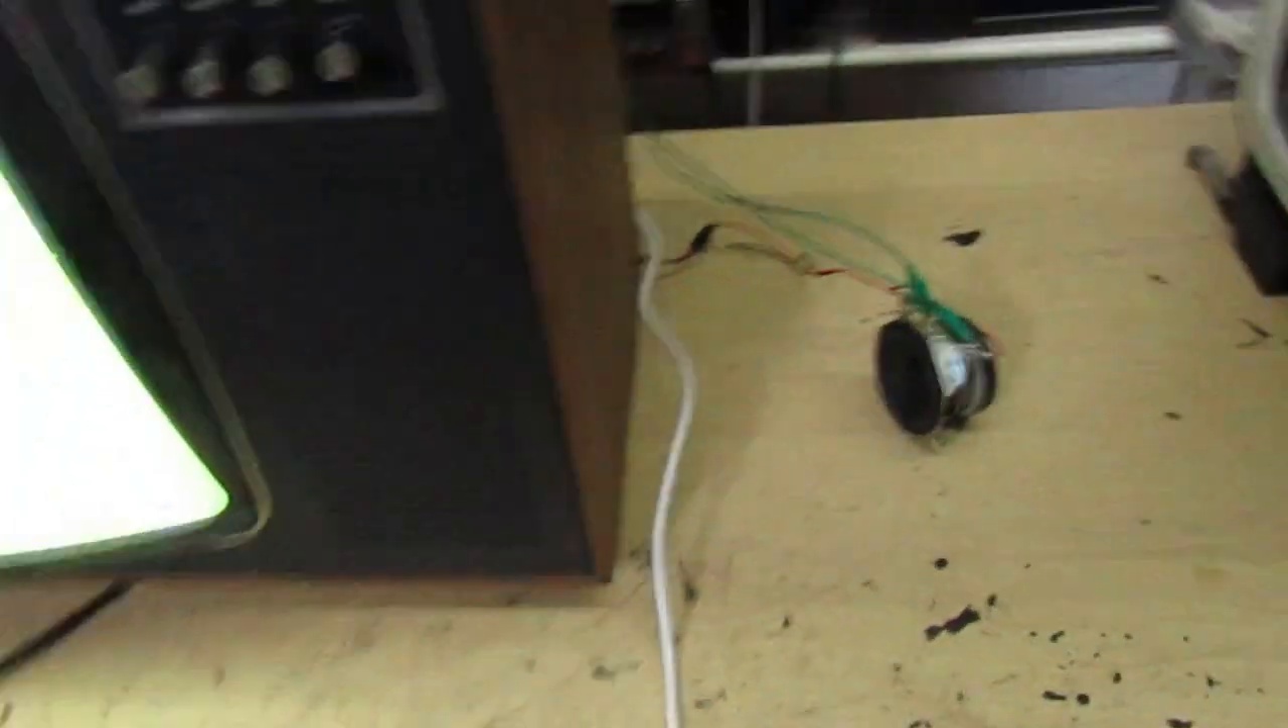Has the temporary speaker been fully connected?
Yes.